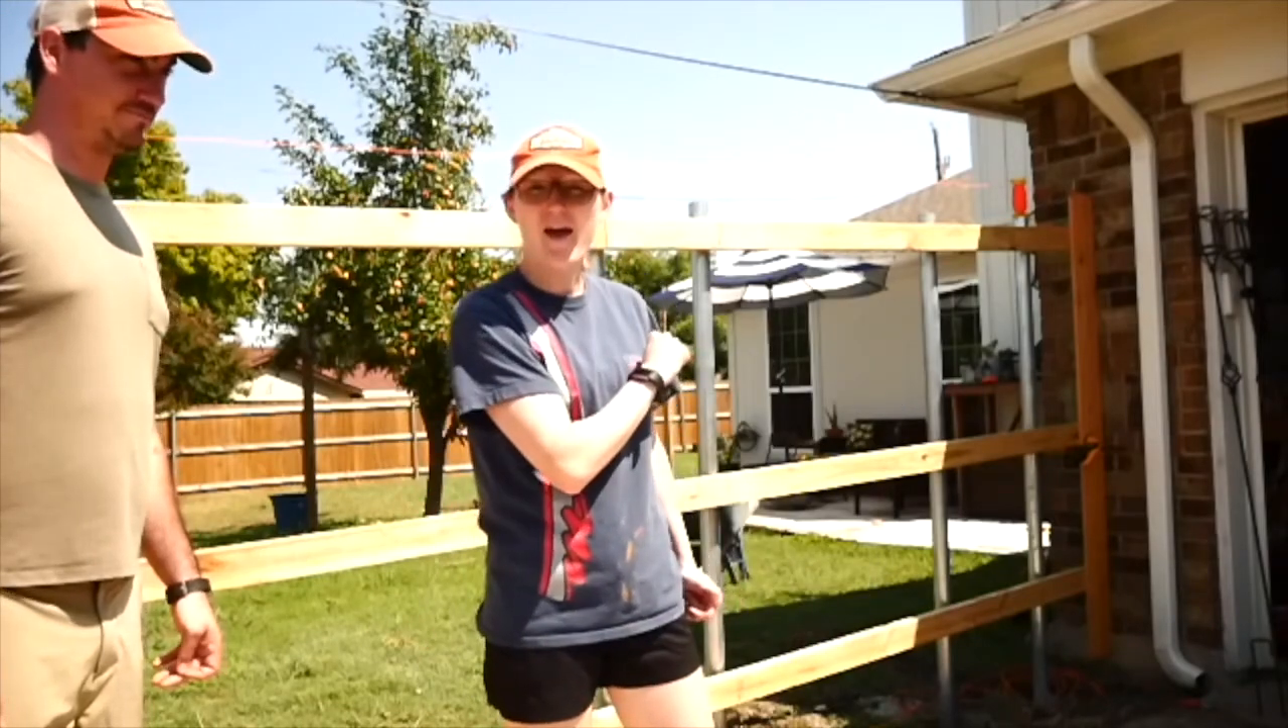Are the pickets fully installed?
No.